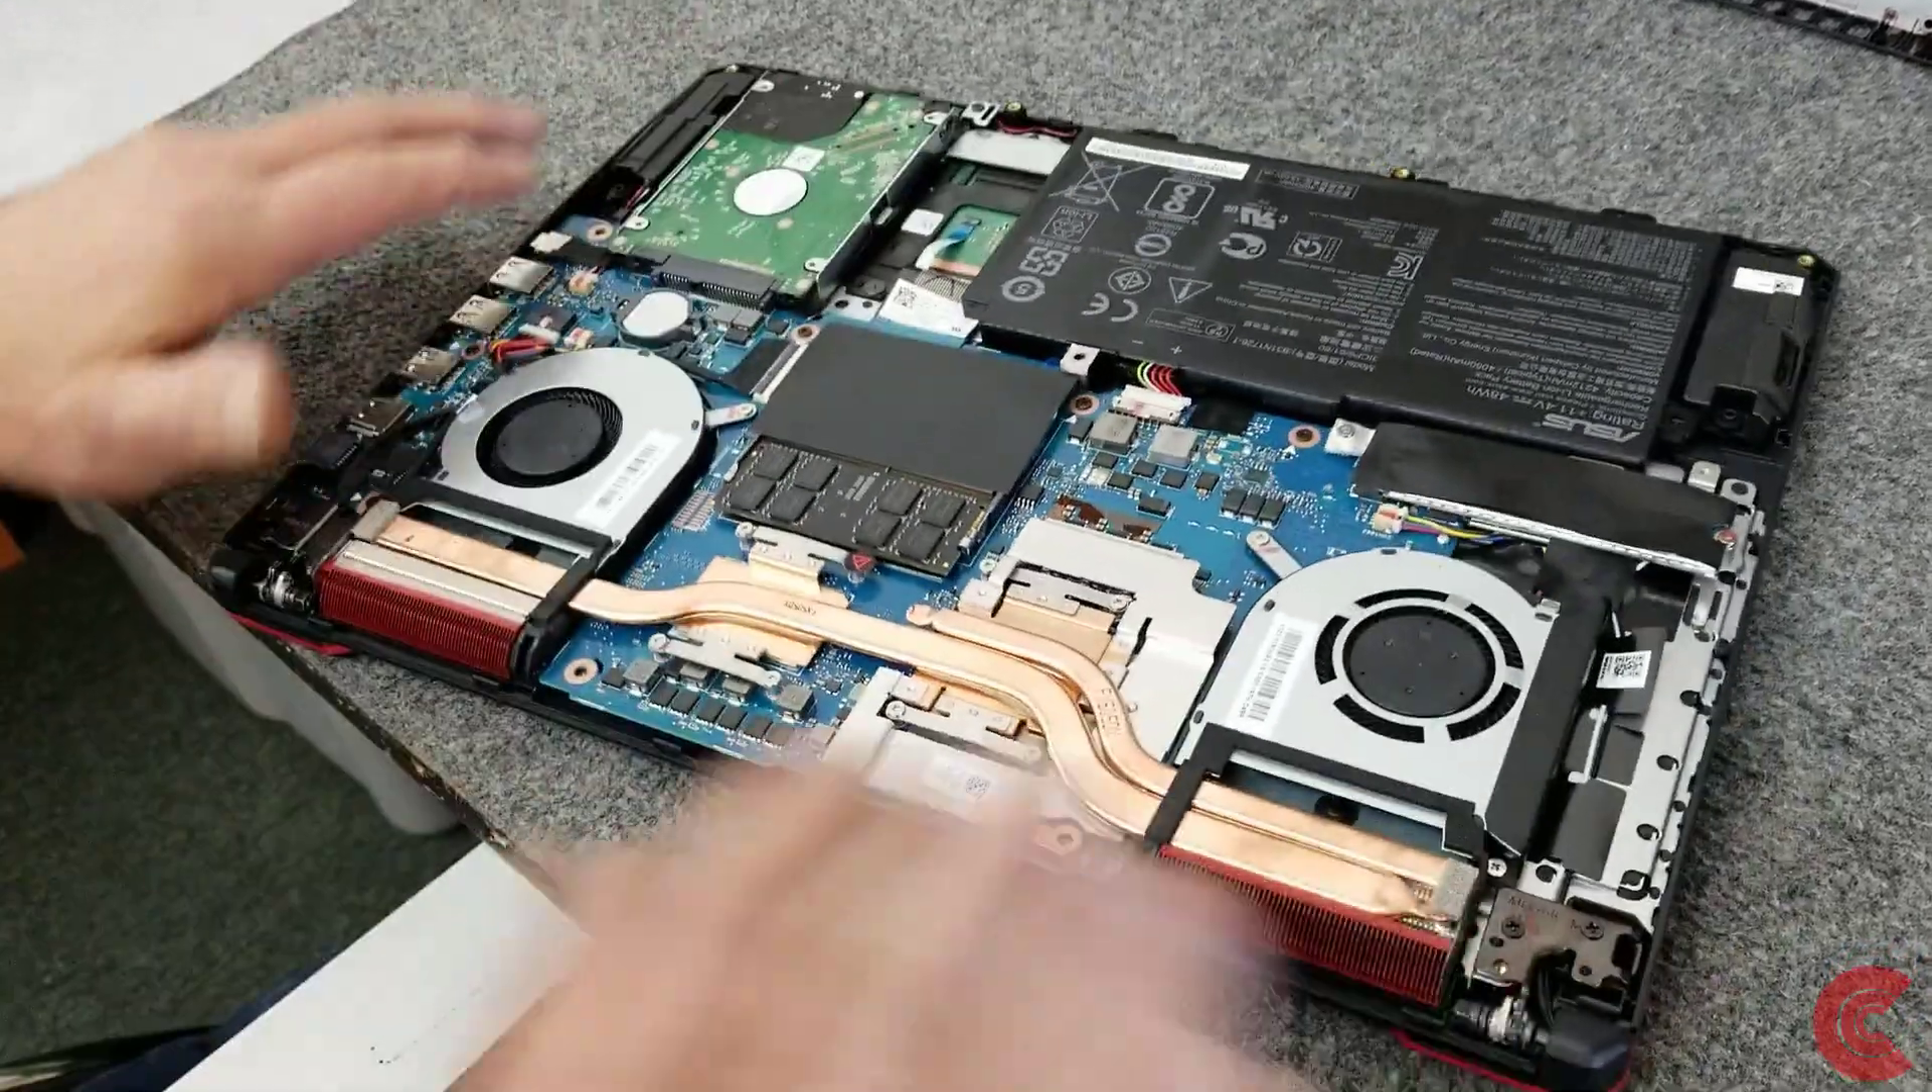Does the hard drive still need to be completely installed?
No.